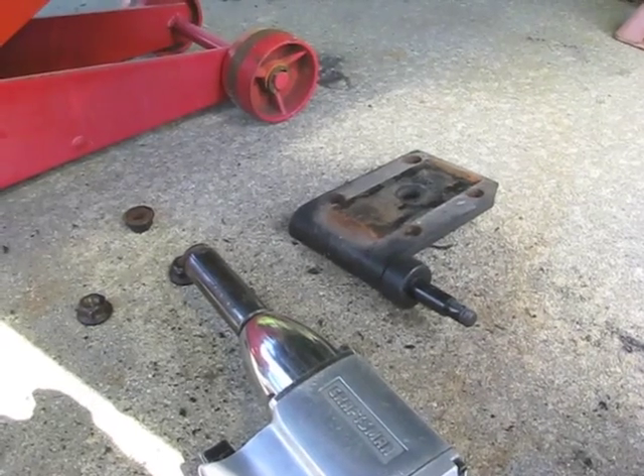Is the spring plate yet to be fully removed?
No.